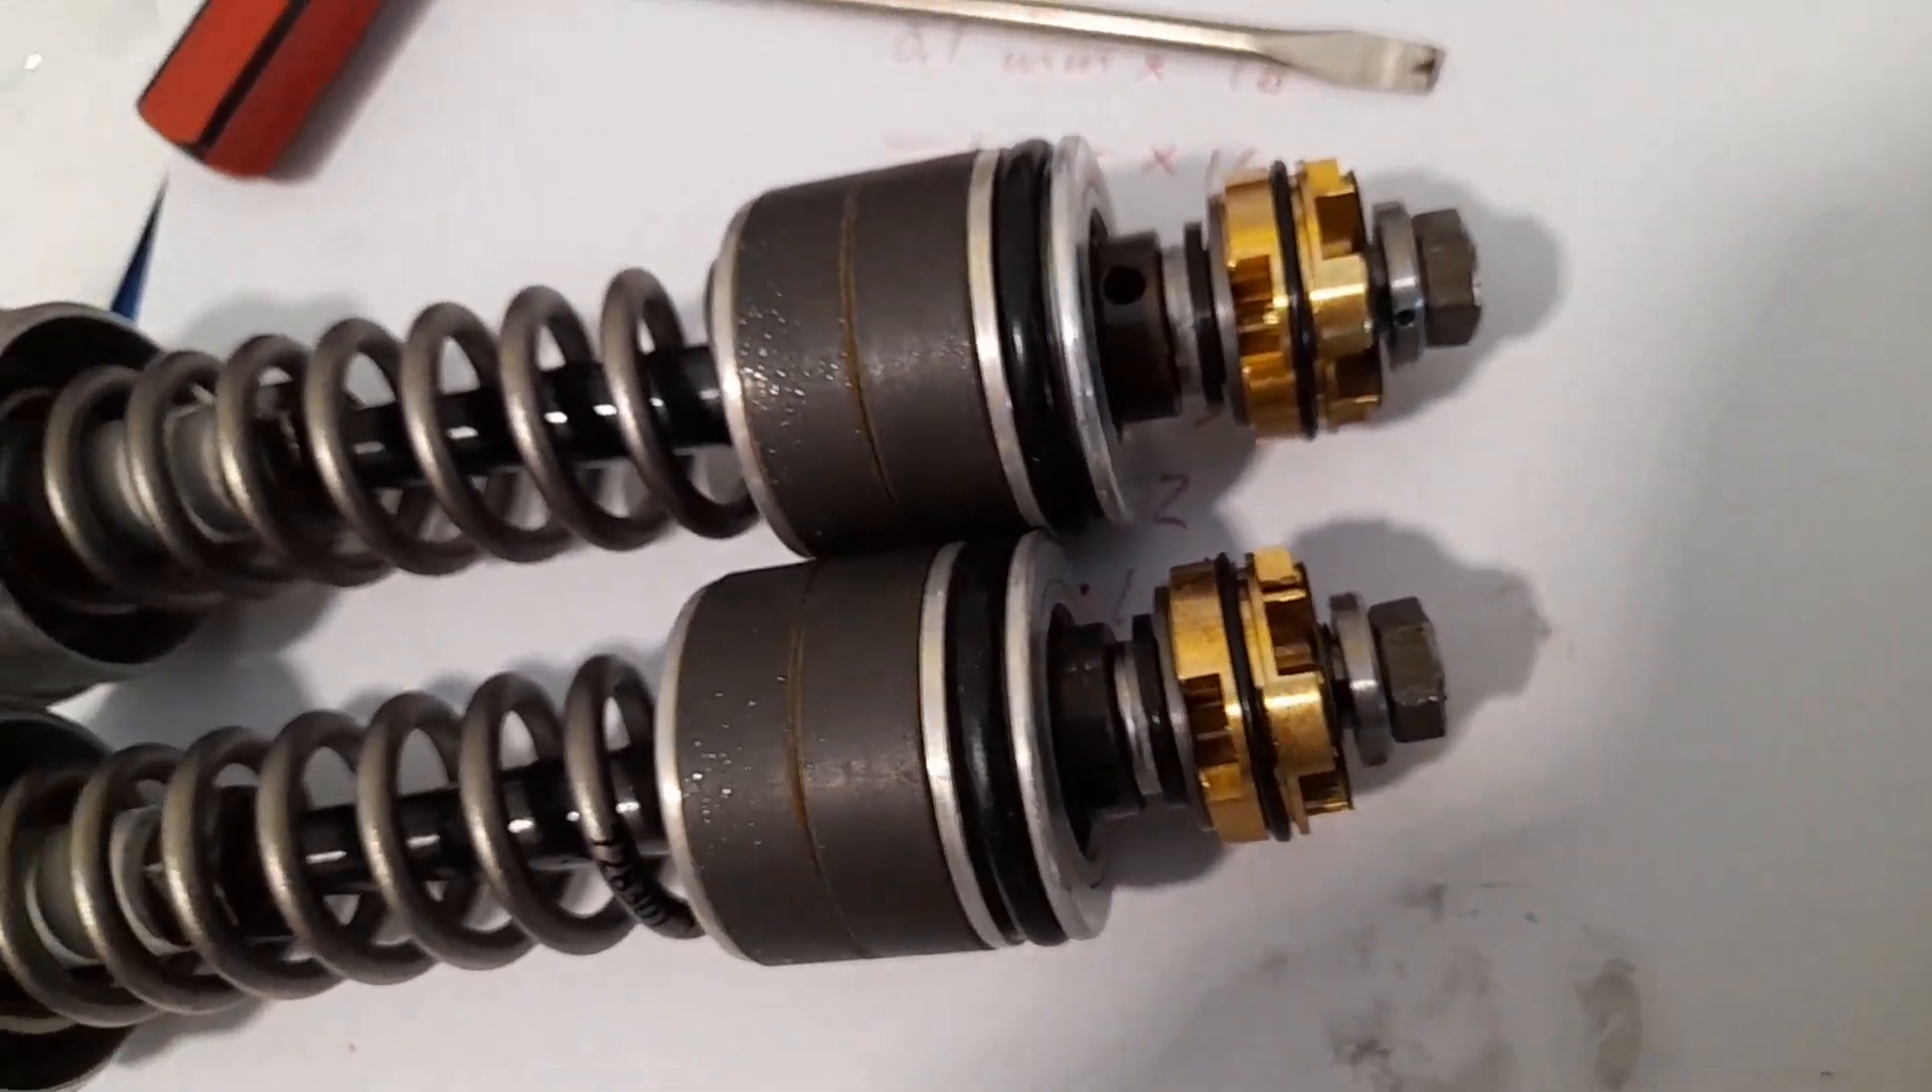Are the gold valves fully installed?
Yes.